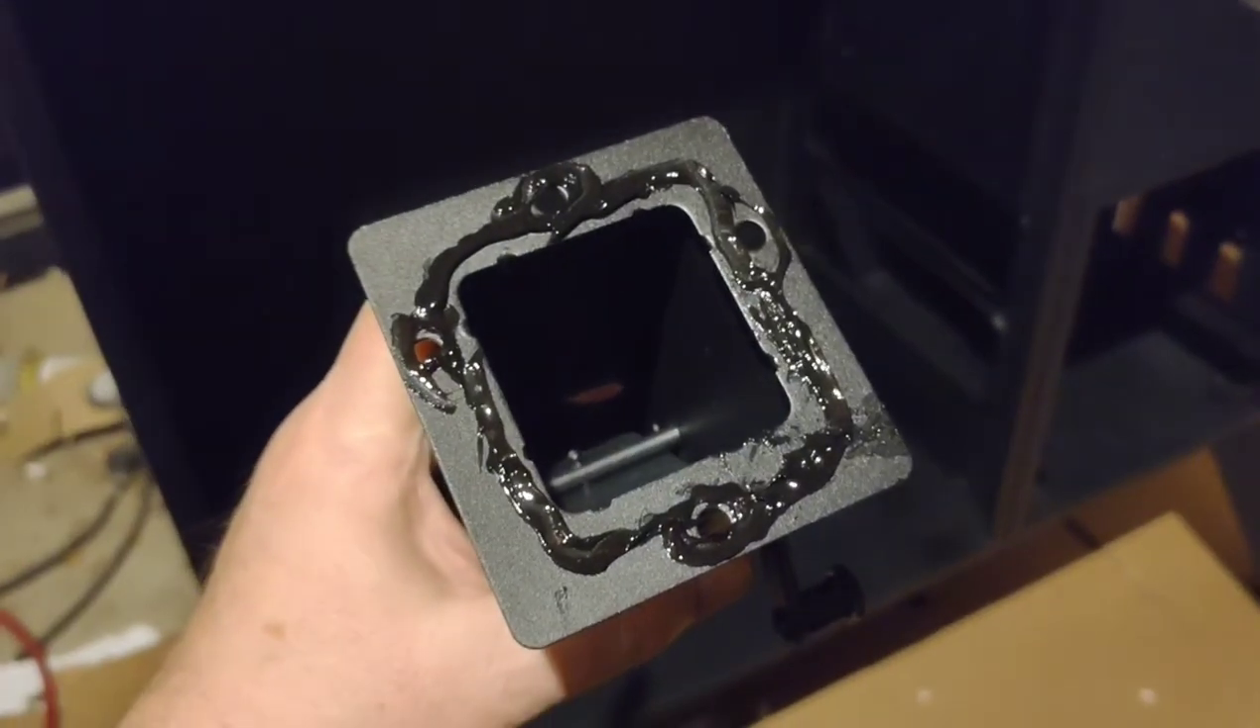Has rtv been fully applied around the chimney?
Yes.